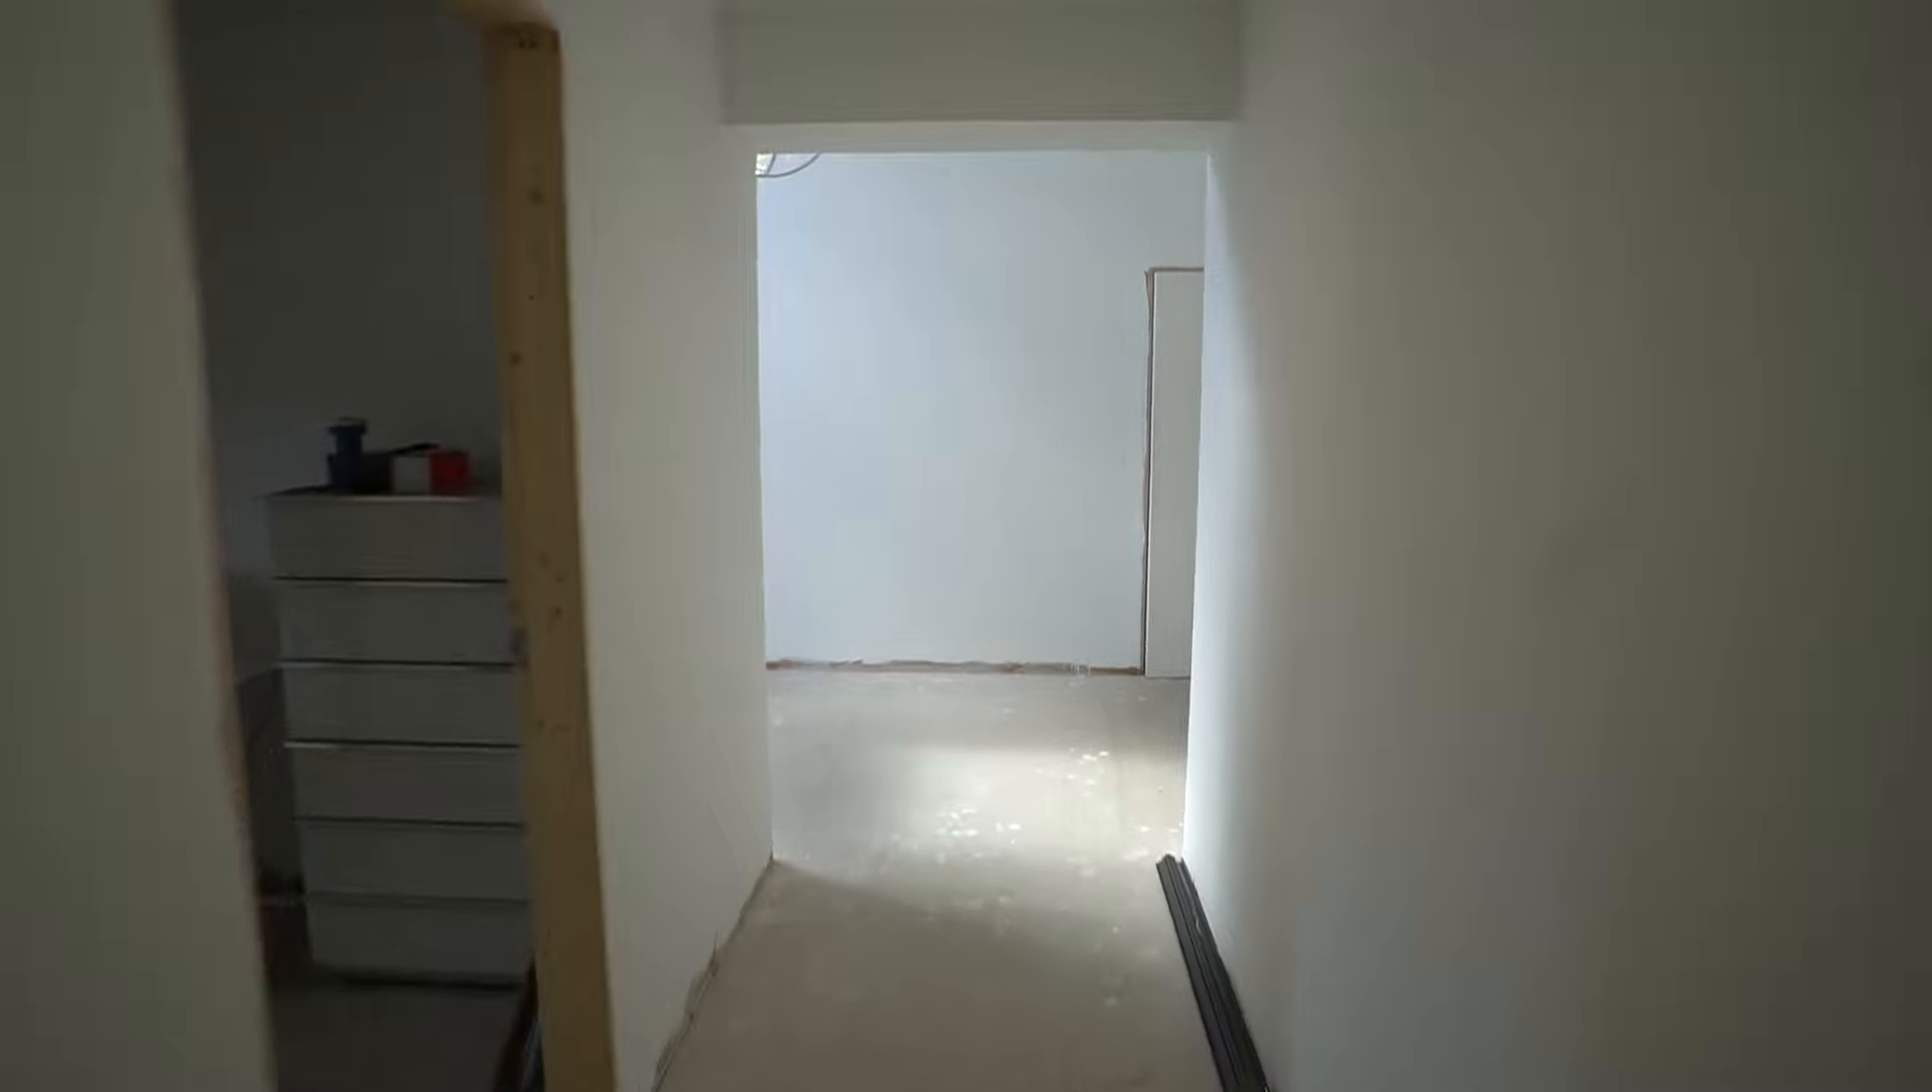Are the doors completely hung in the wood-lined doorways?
No.